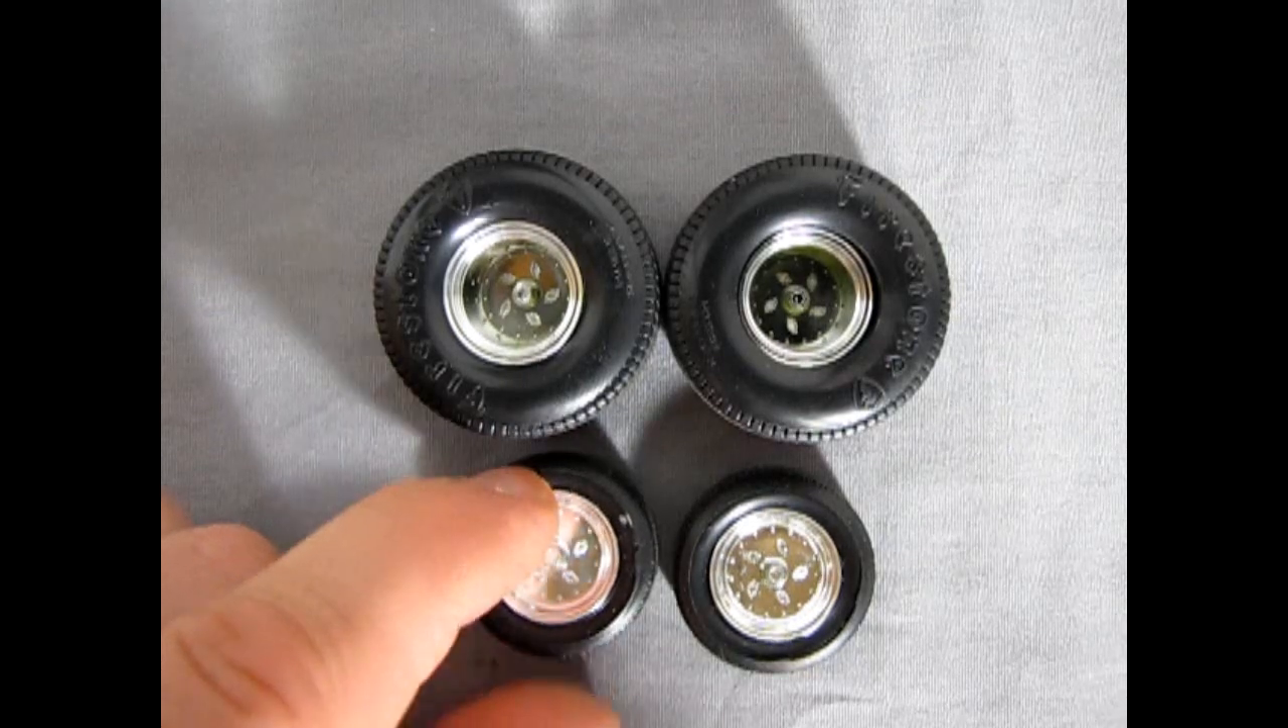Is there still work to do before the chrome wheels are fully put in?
No.